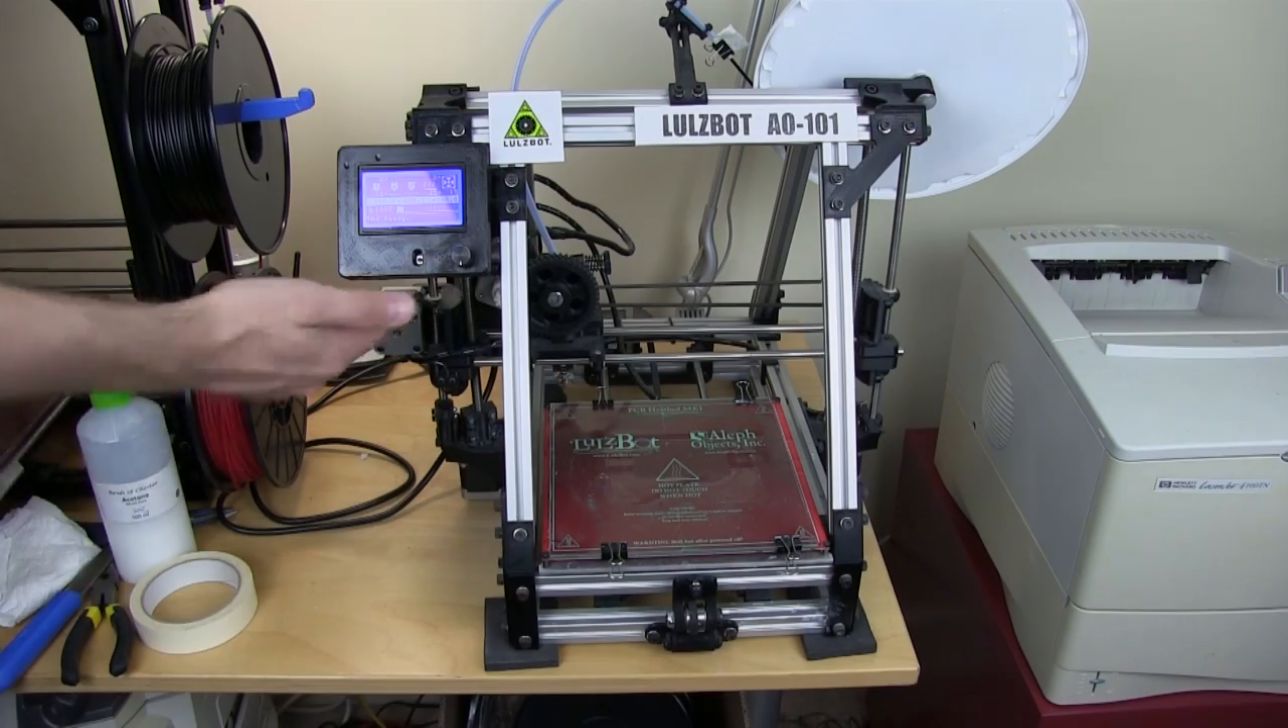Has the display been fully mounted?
Yes.